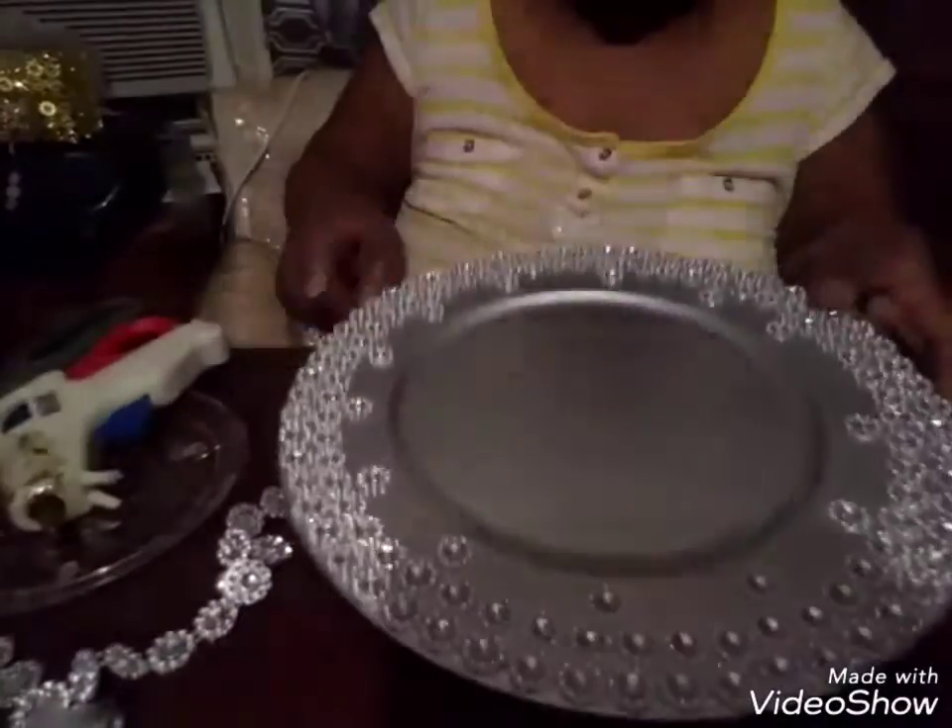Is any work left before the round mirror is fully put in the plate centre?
Yes.